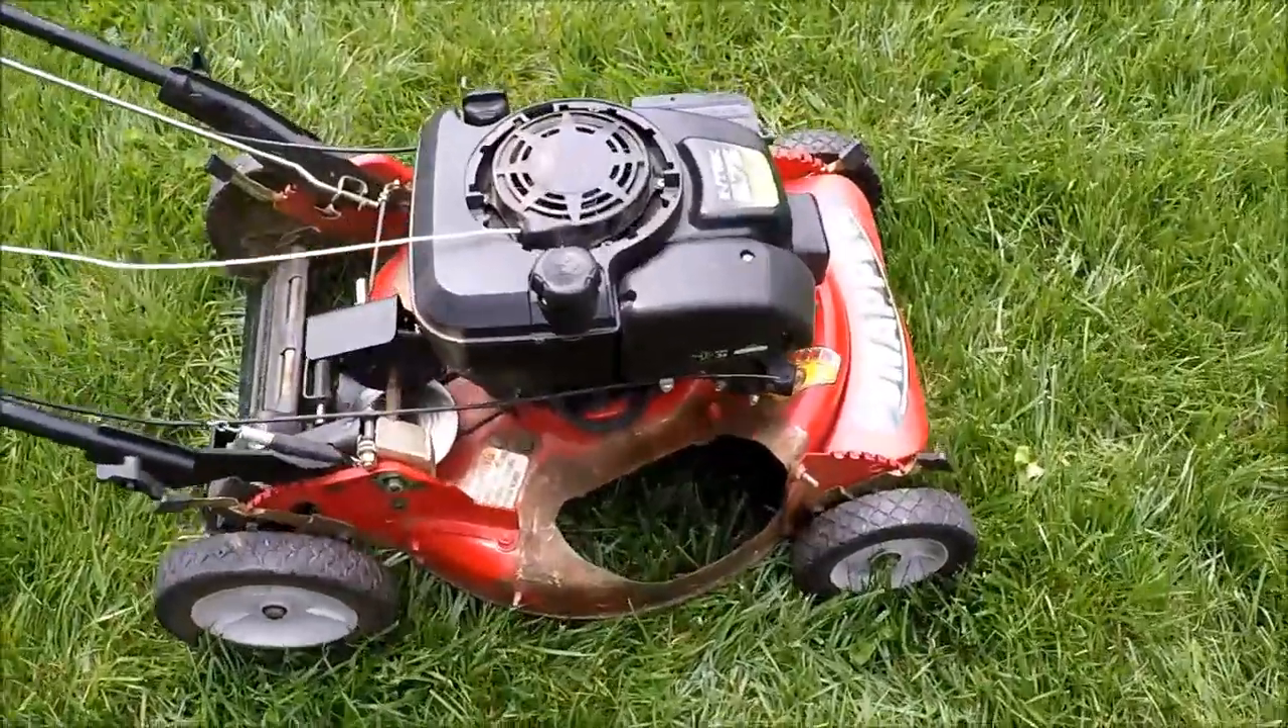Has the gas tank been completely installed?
Yes.